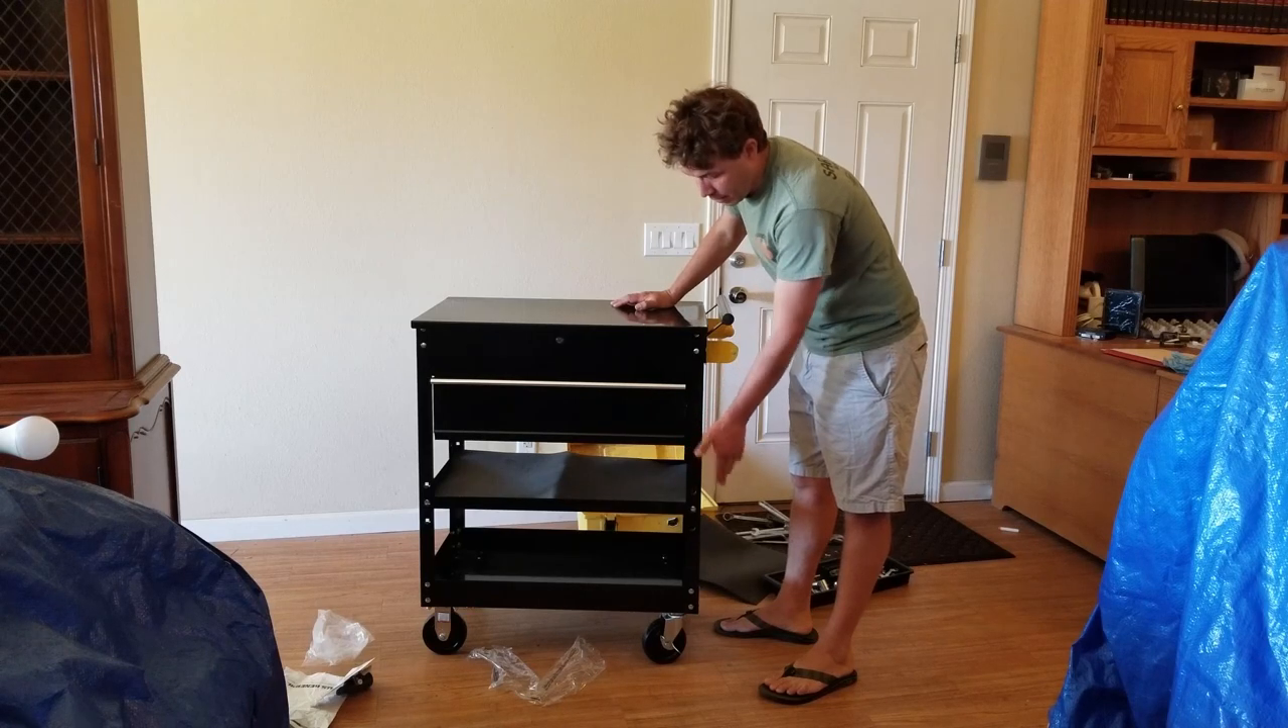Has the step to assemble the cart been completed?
Yes.